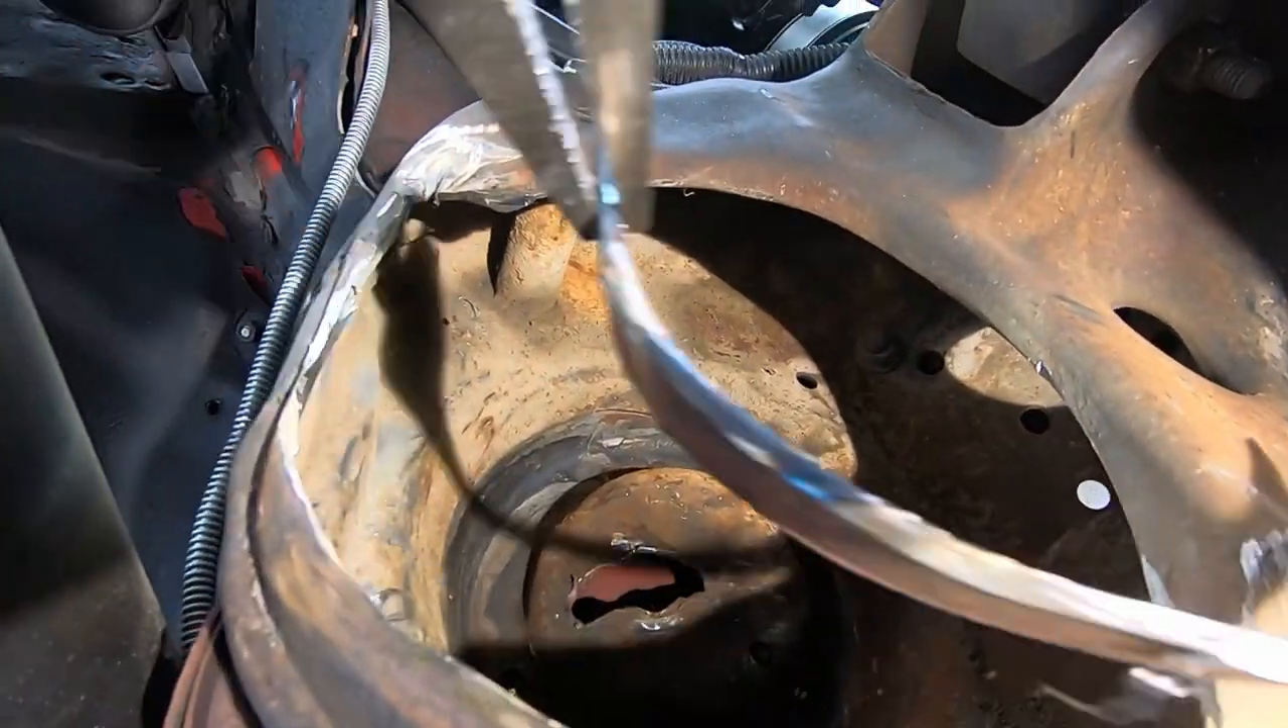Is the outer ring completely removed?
No.